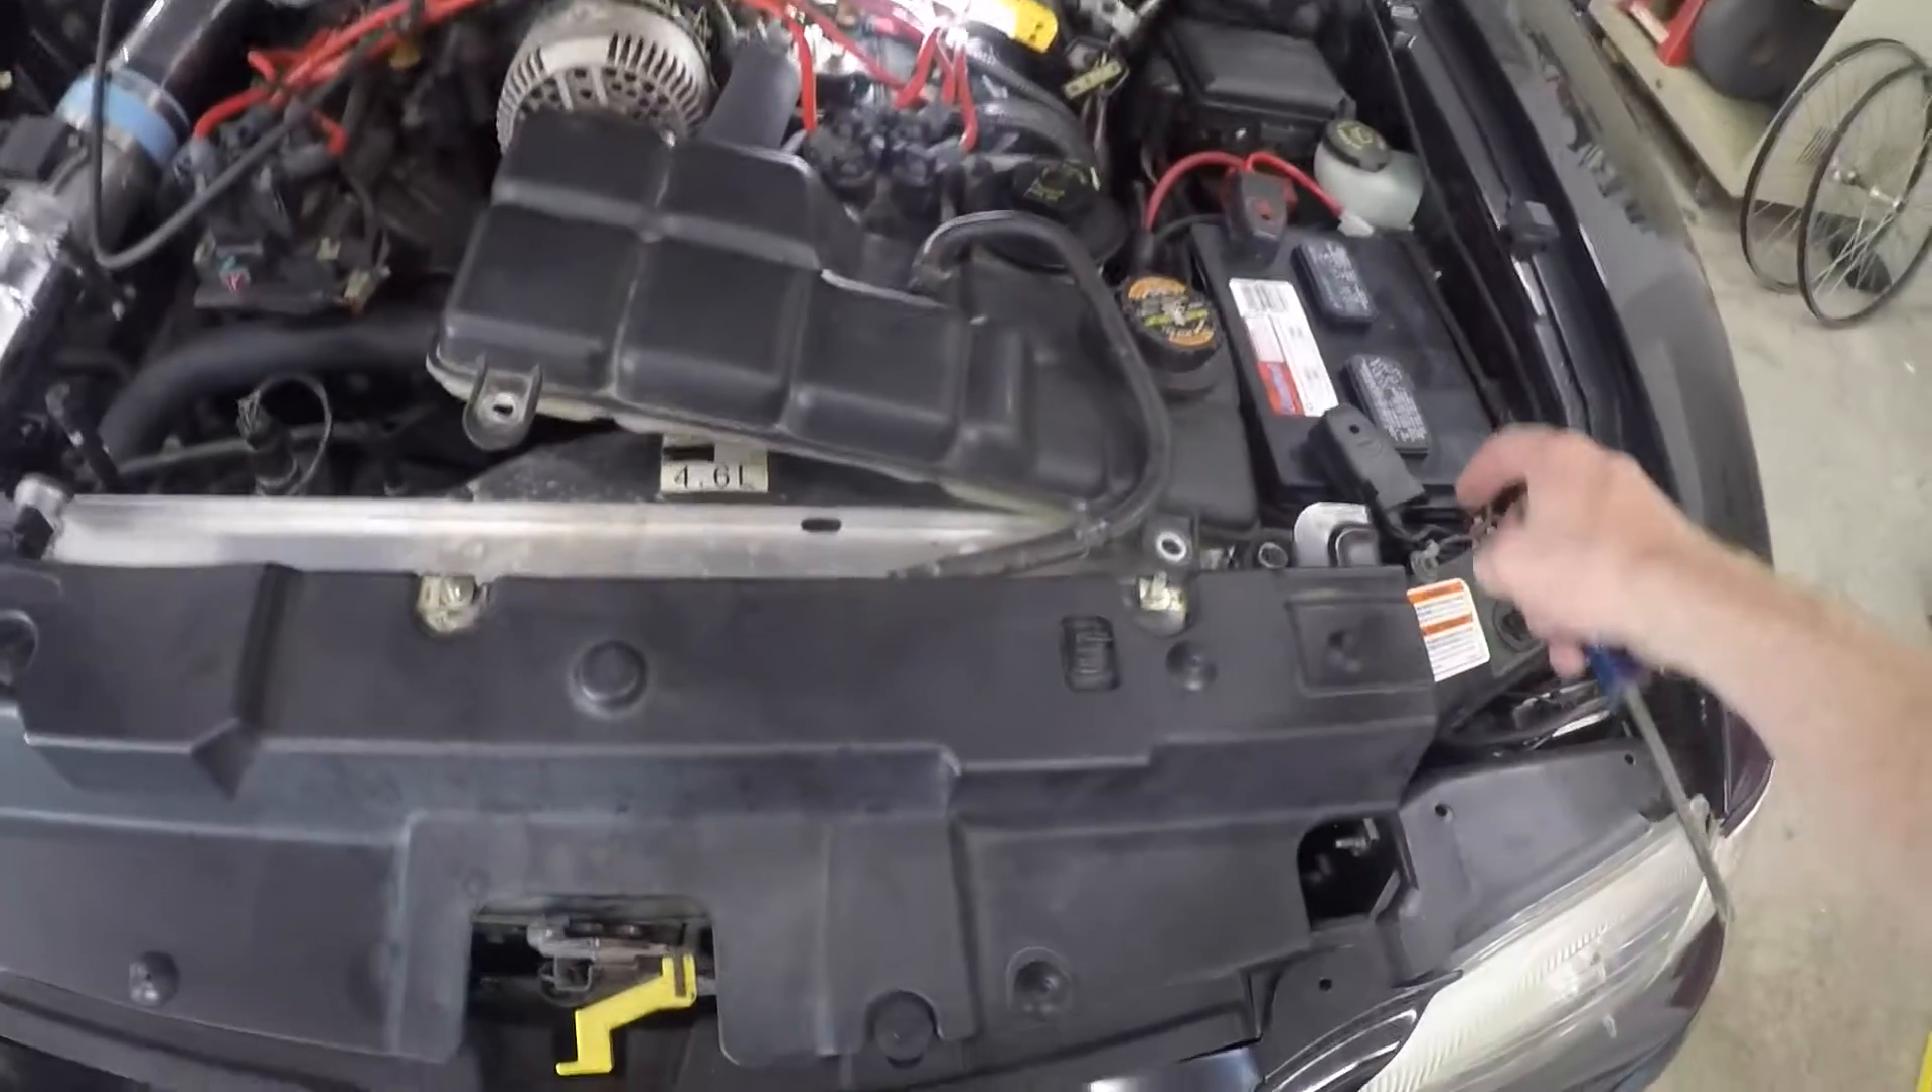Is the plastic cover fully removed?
No.